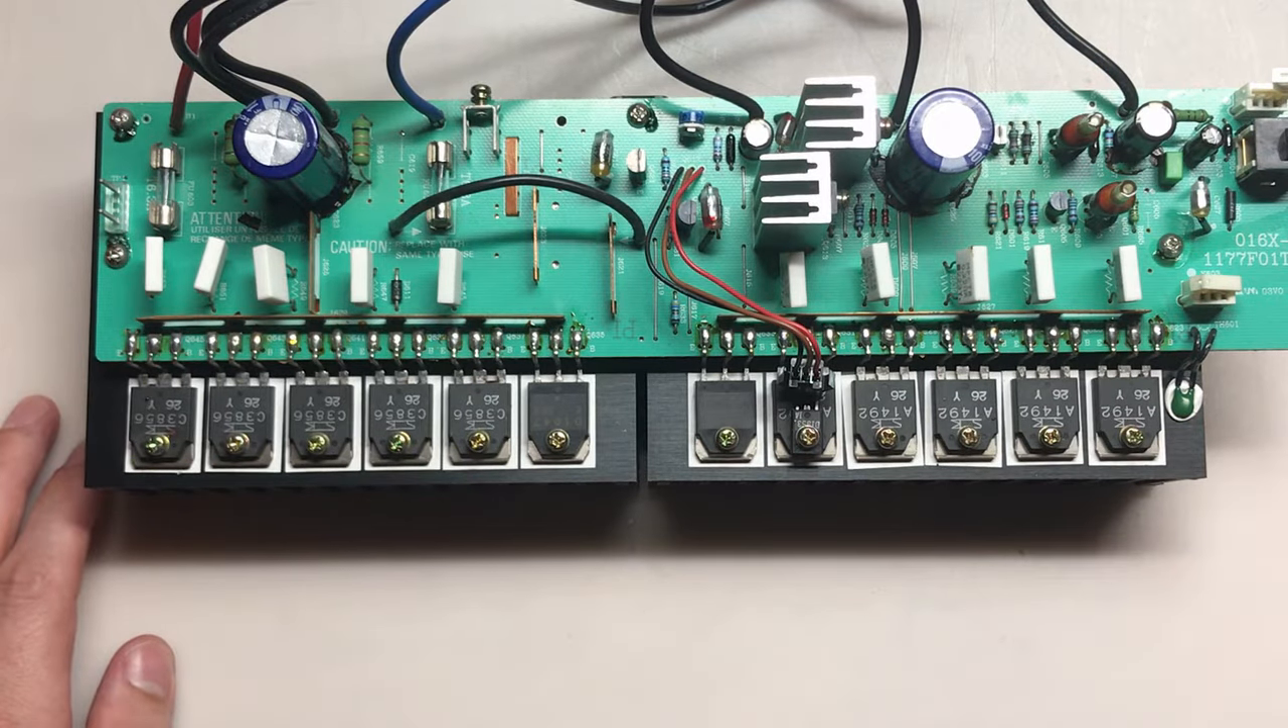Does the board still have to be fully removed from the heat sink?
Yes.